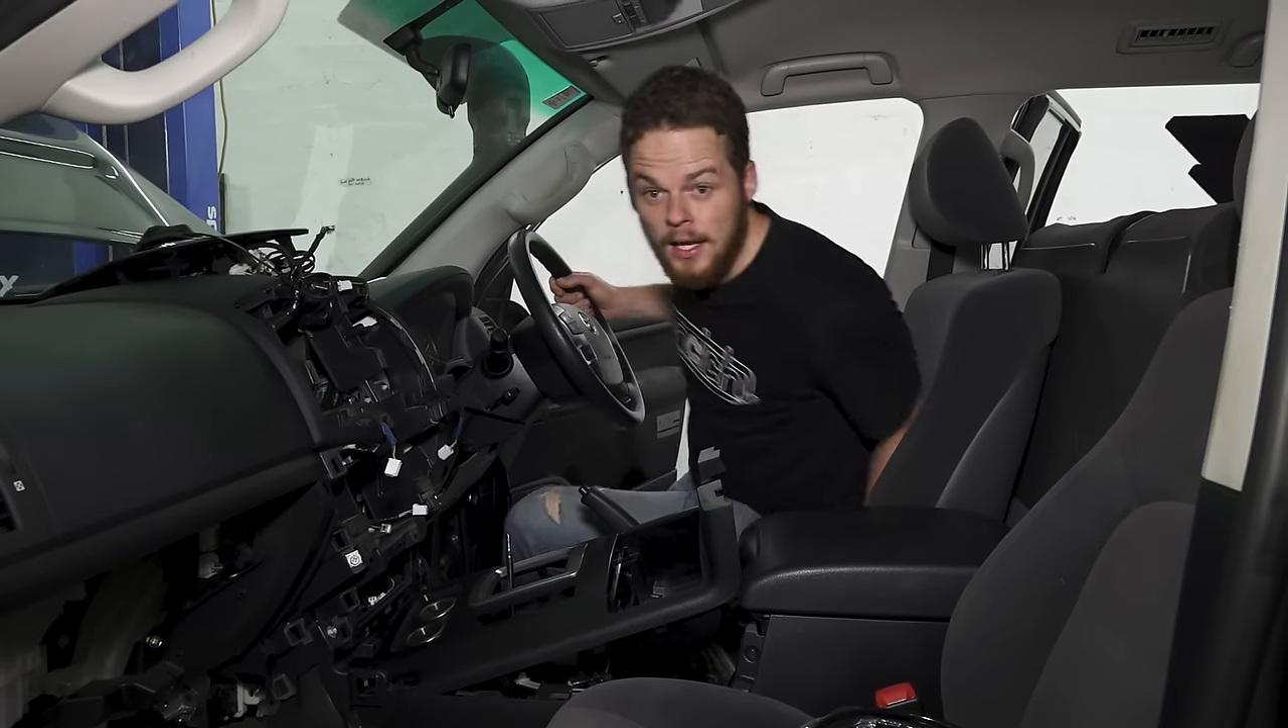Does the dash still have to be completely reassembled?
Yes.